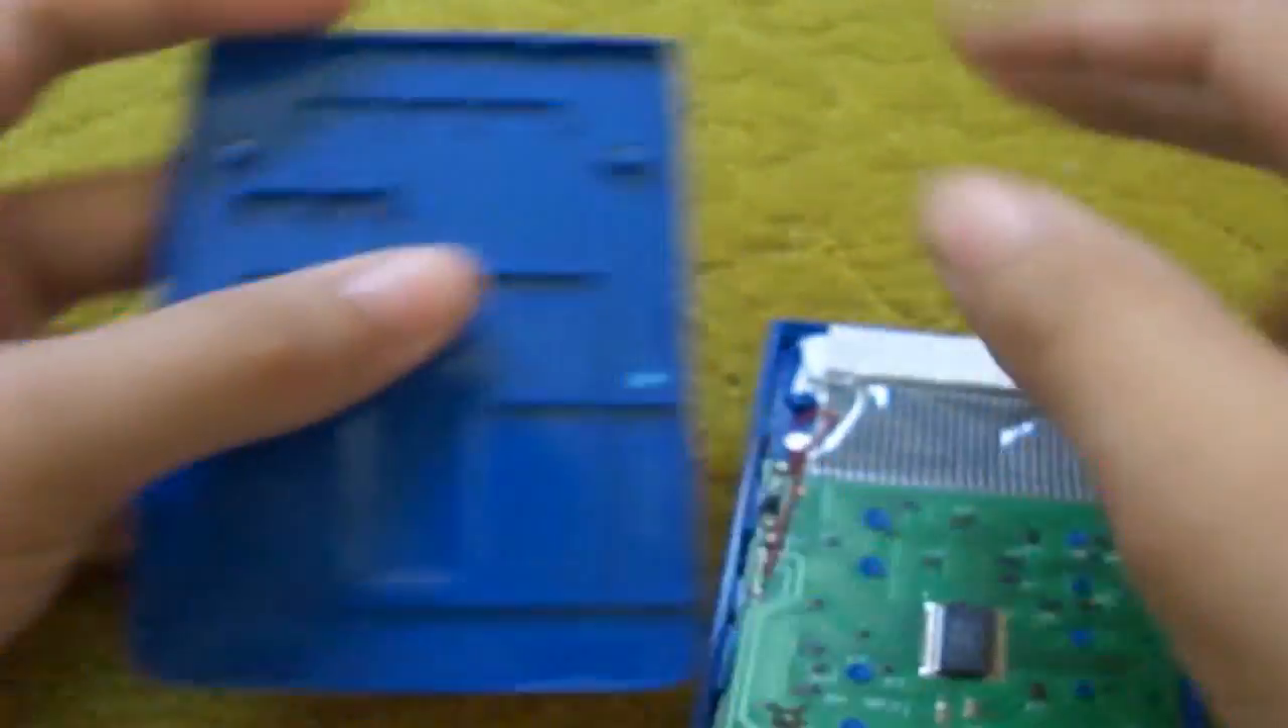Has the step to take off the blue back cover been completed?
Yes.